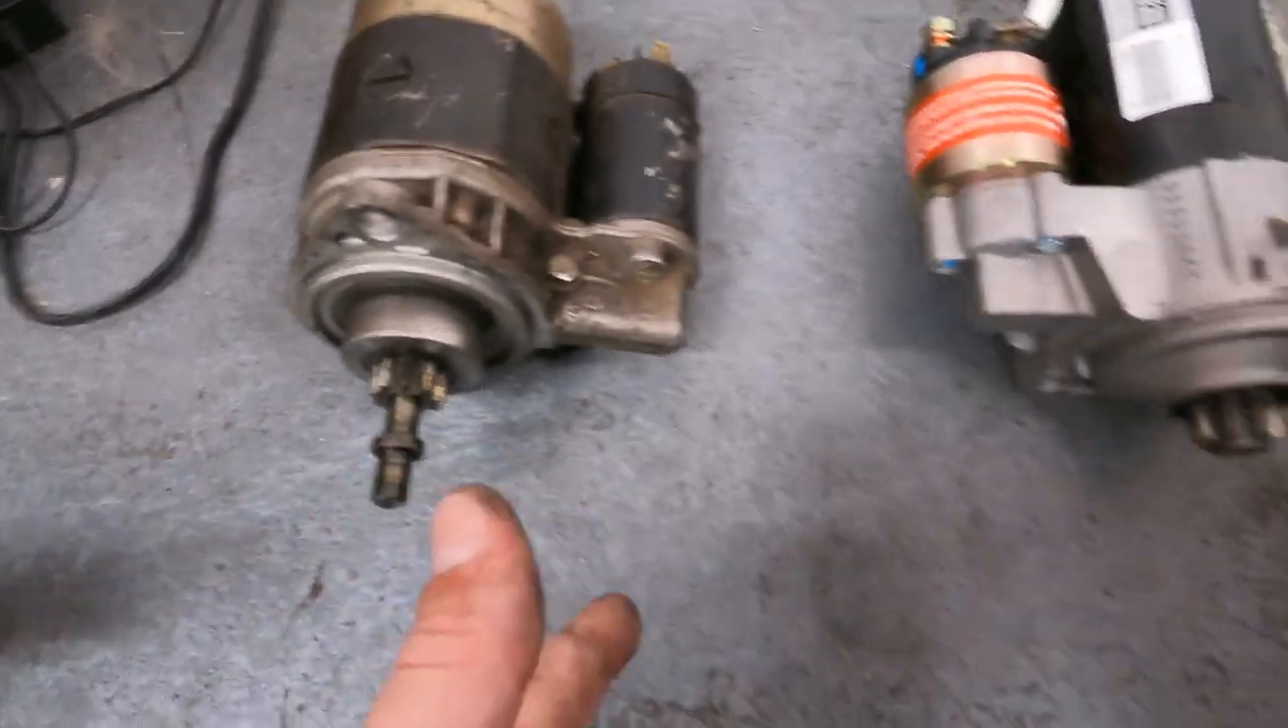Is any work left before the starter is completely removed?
No.